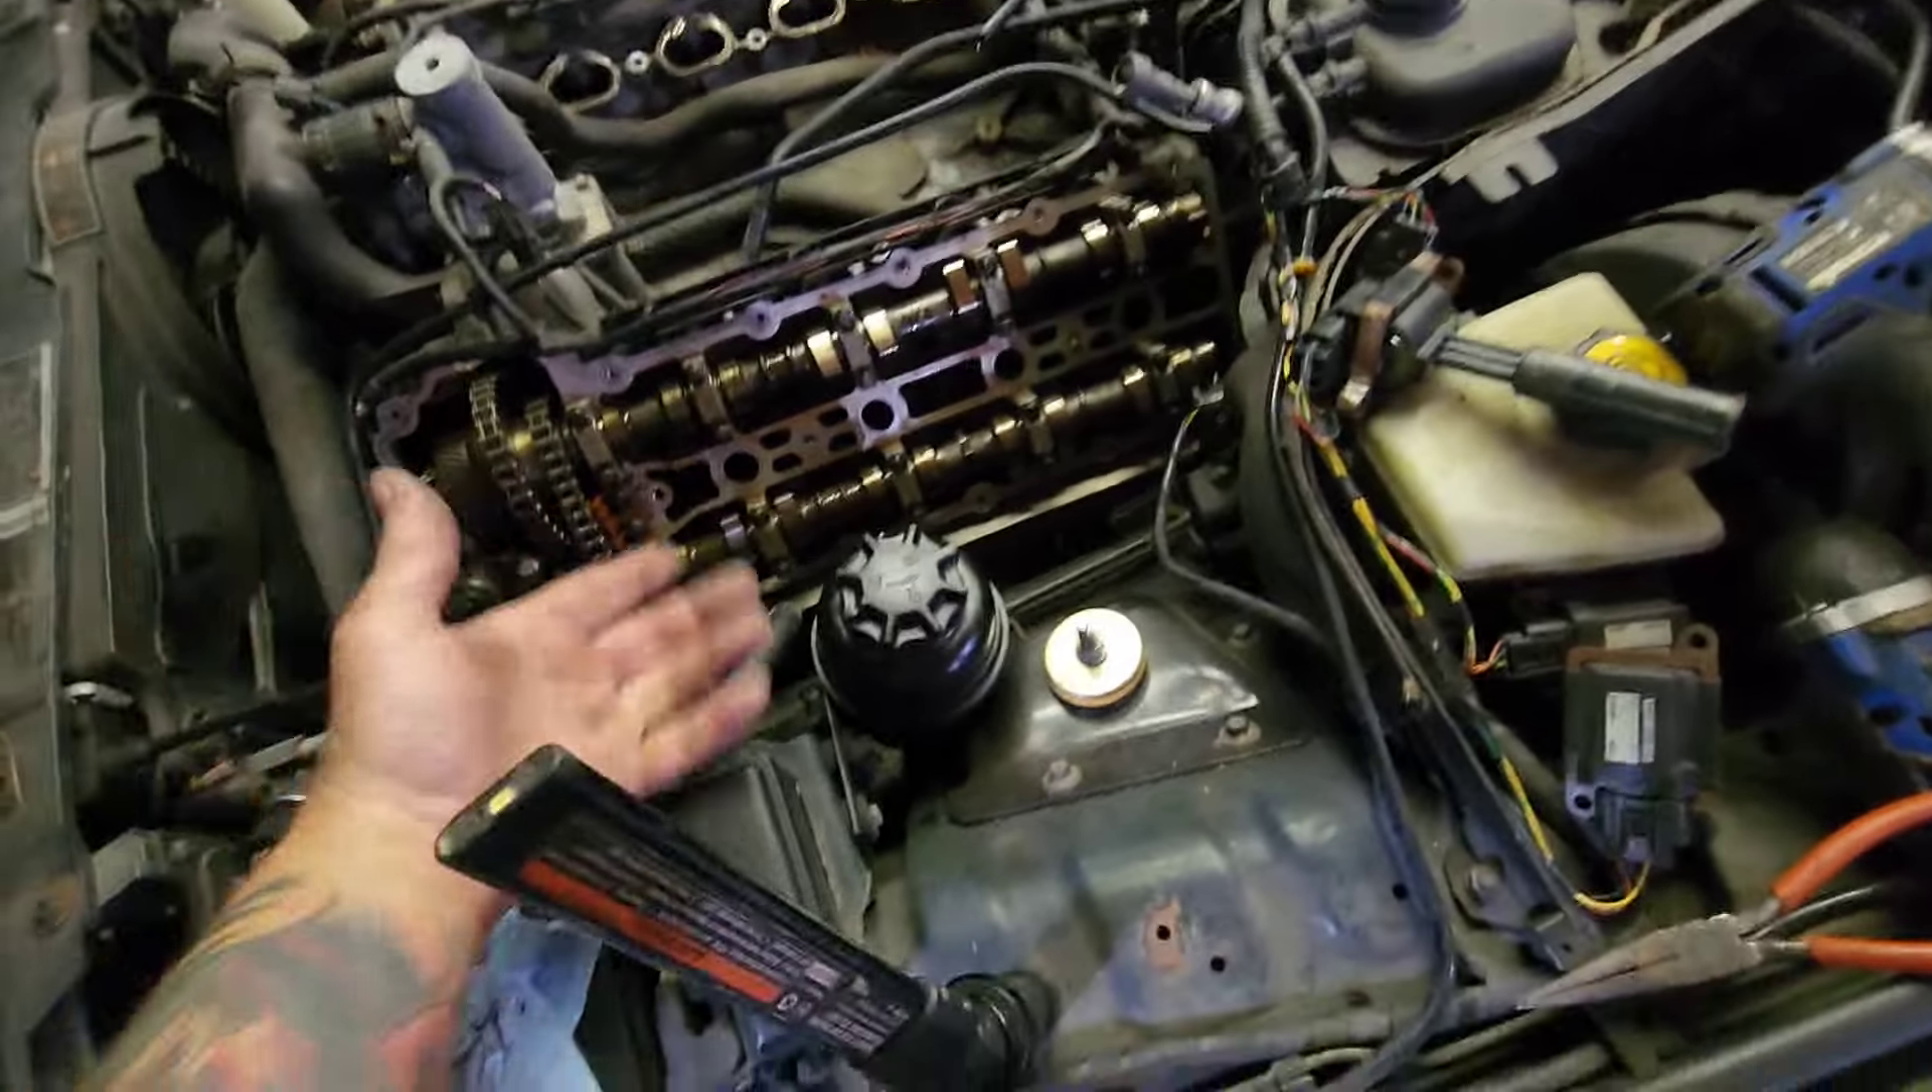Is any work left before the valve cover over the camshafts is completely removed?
No.